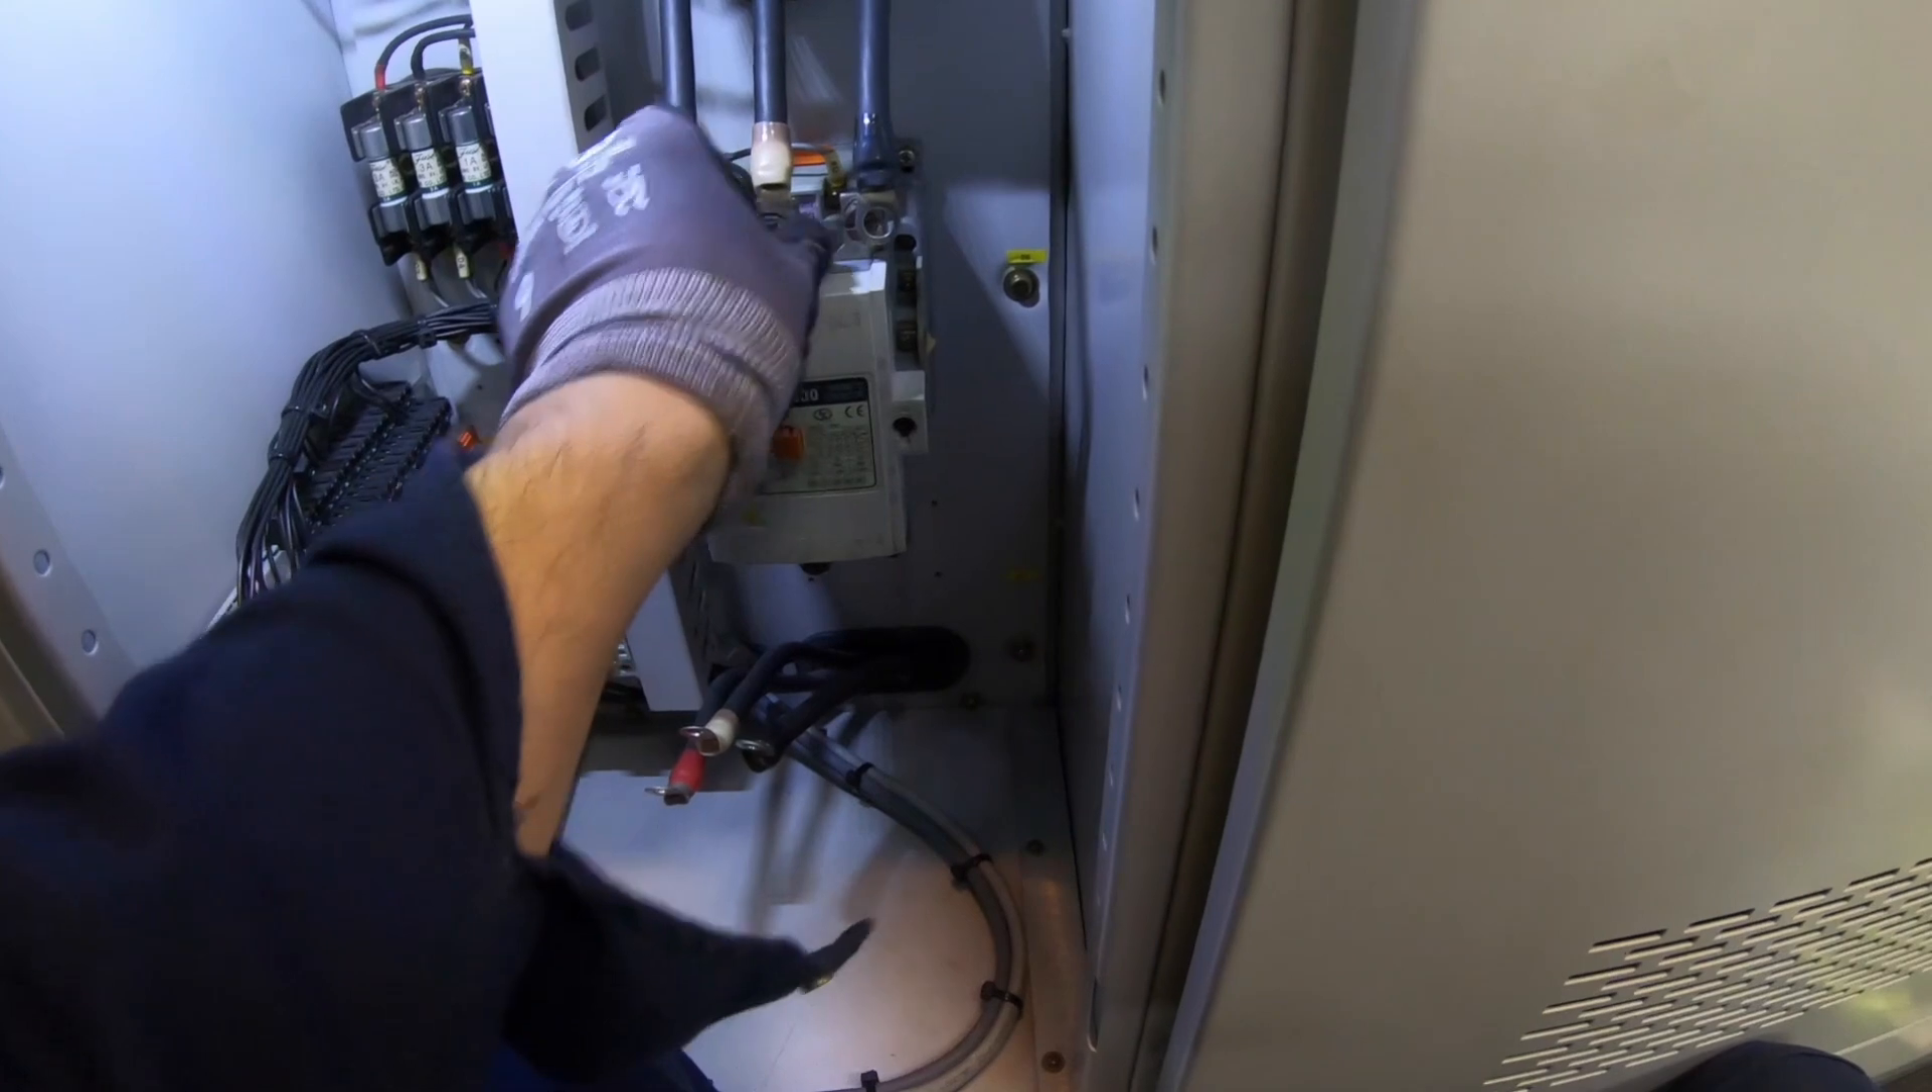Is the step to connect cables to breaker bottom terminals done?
No.